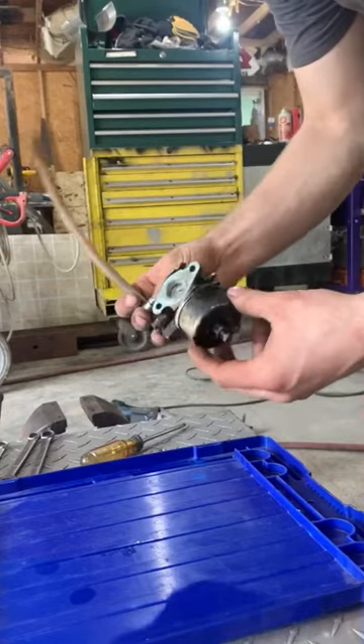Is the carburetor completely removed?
Yes.